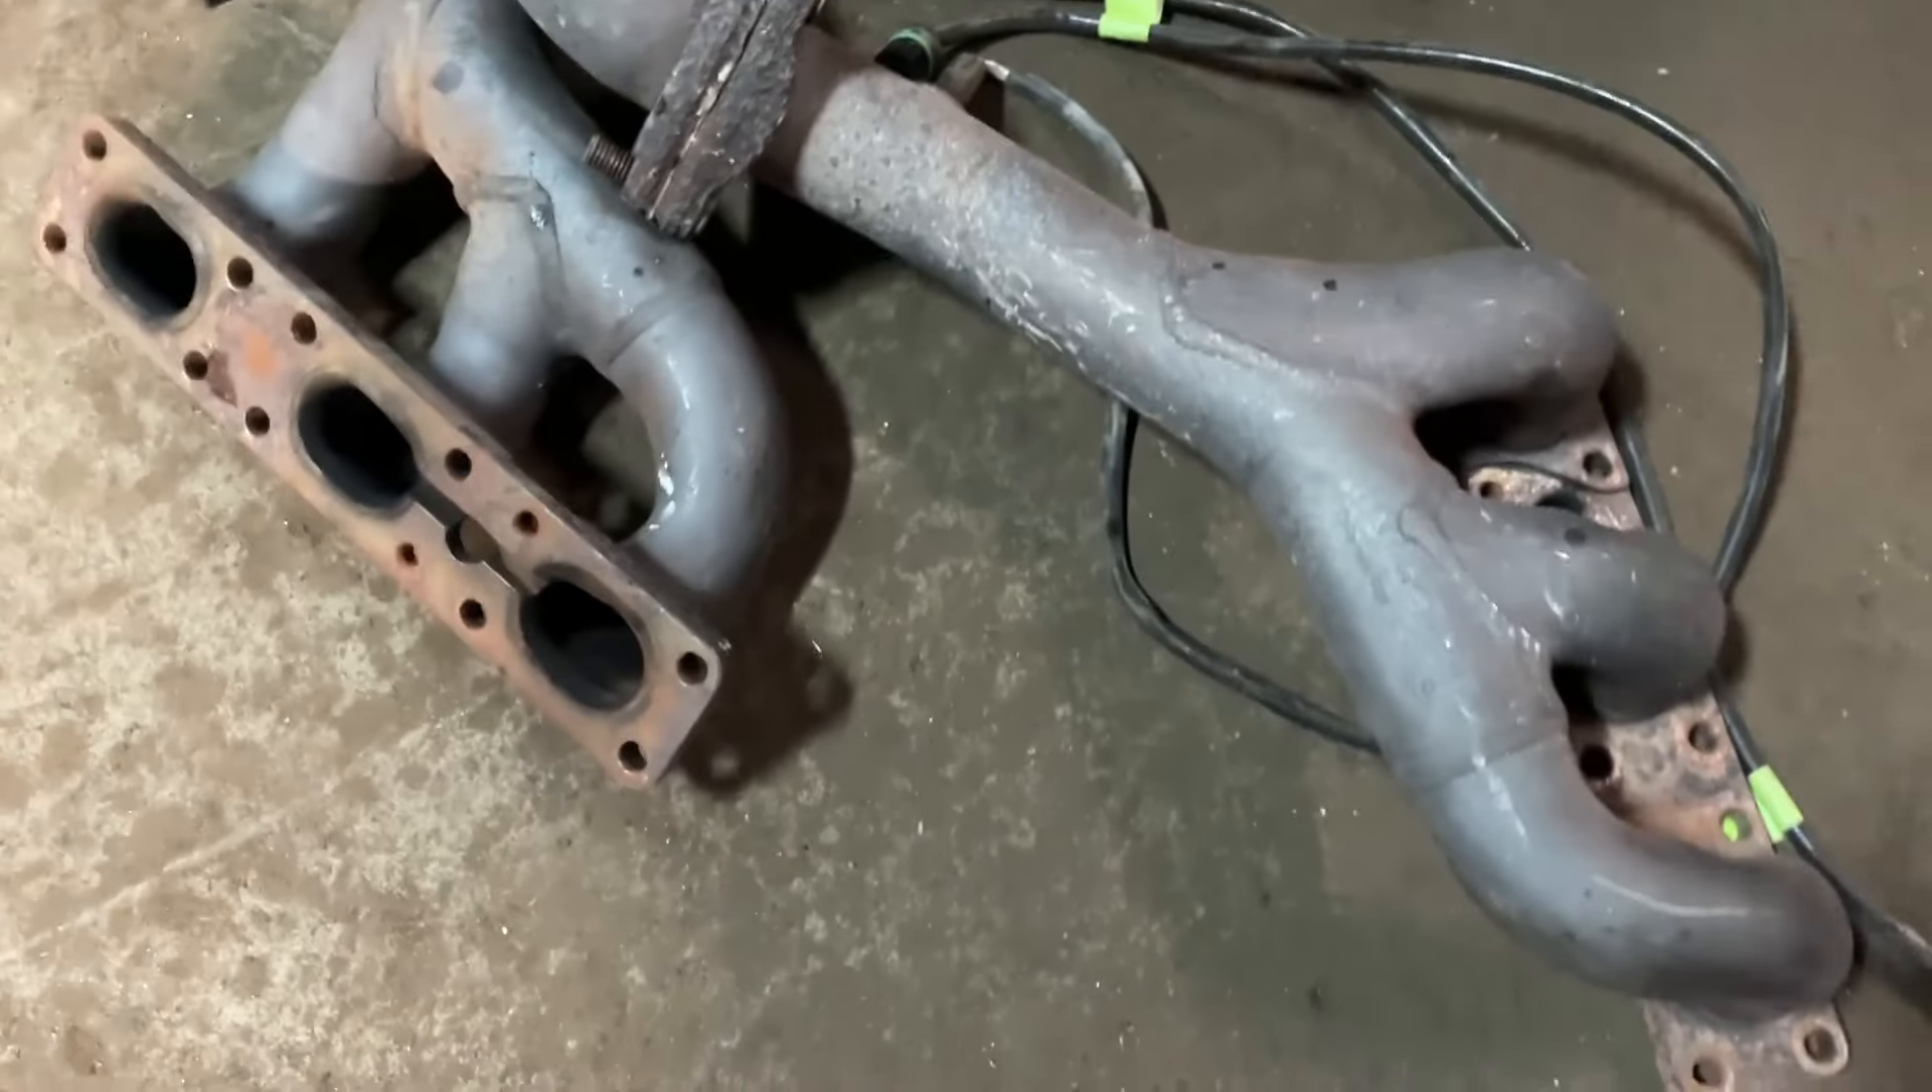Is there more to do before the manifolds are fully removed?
No.